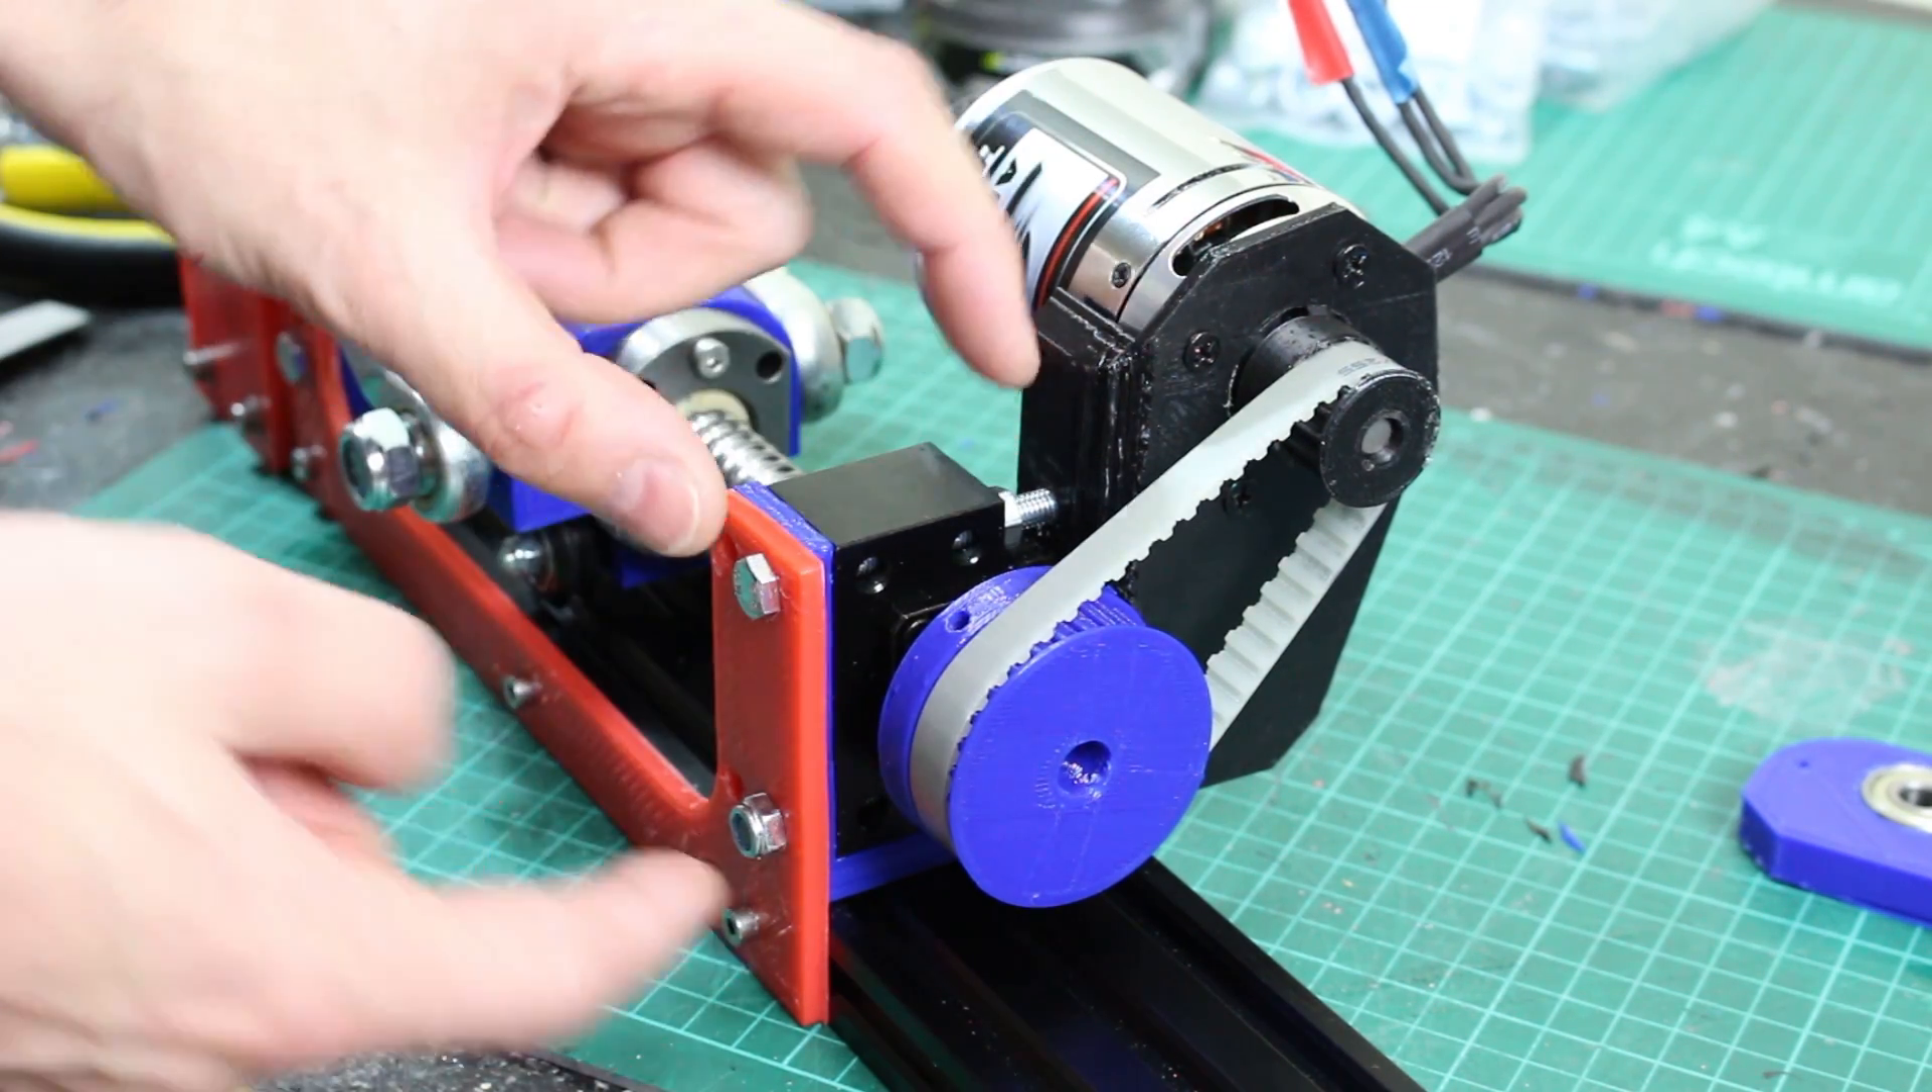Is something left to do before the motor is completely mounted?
No.